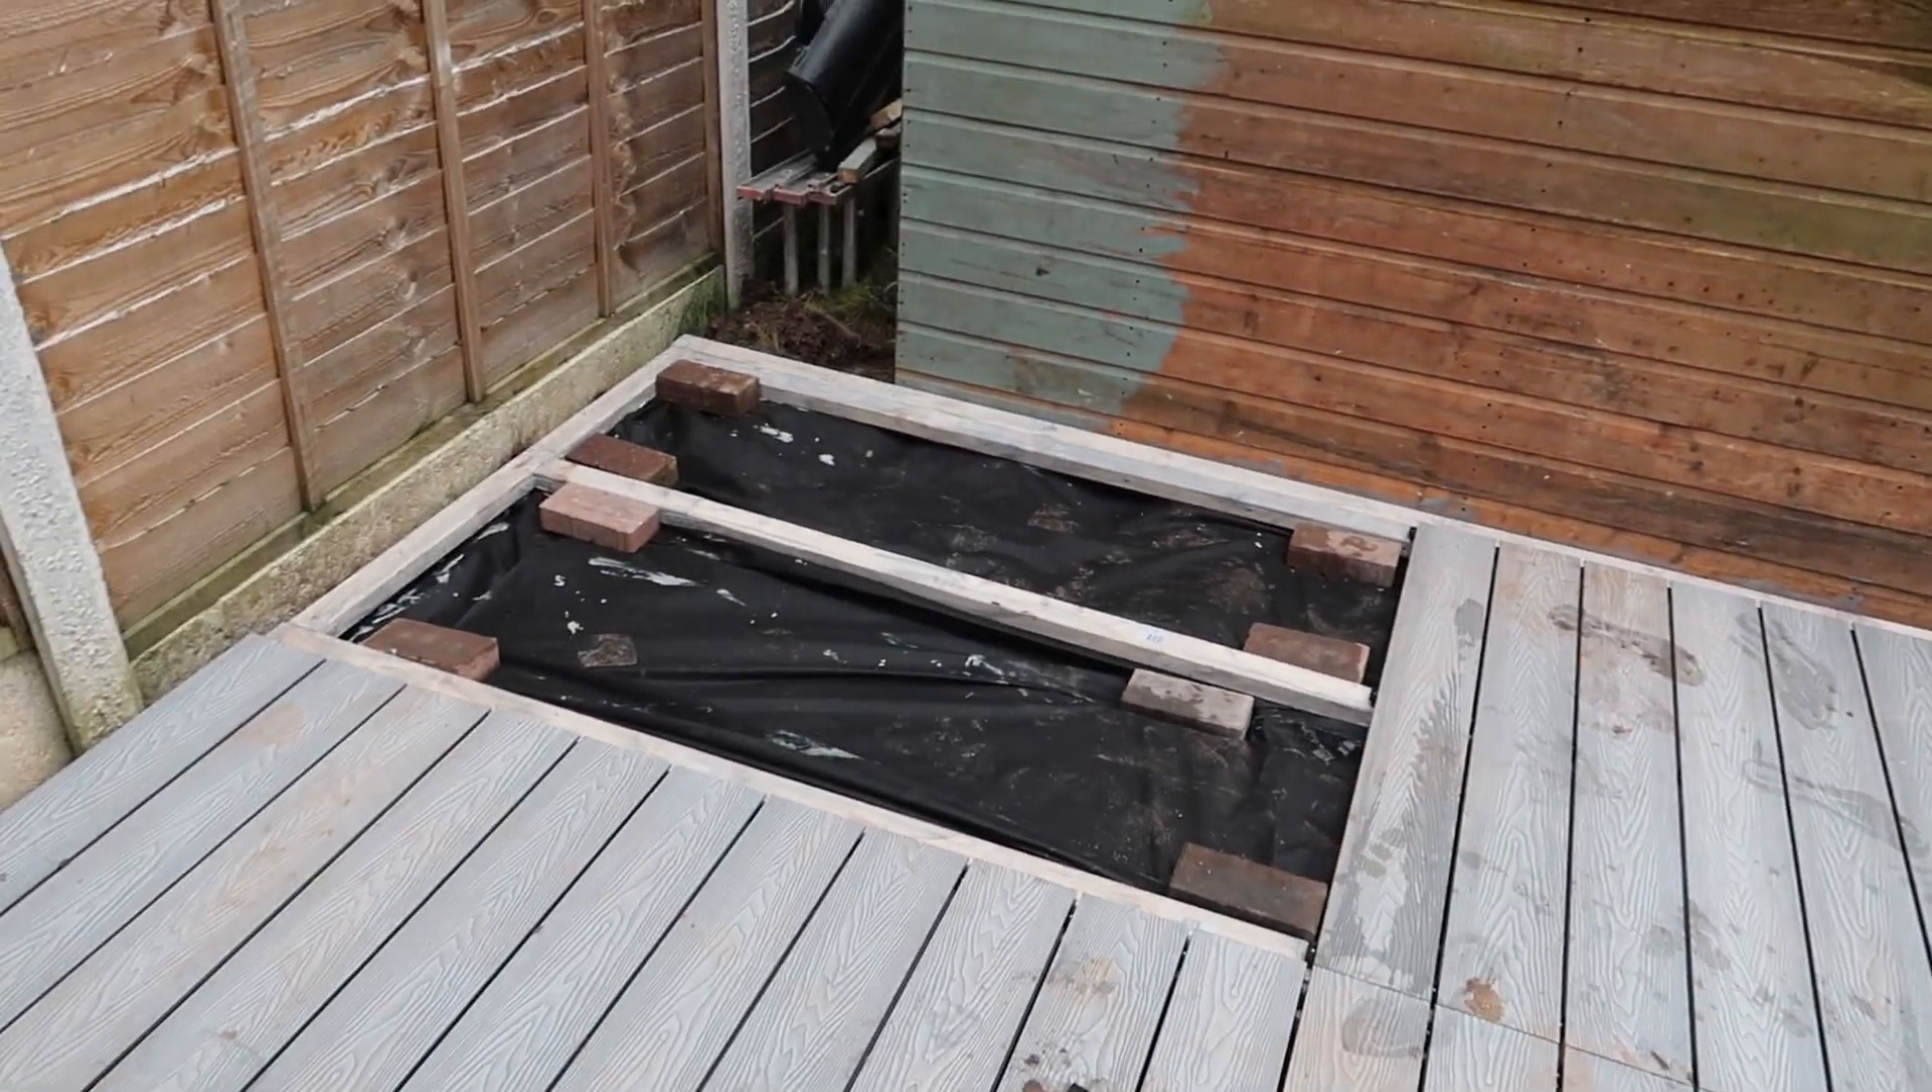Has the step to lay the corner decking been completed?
No.